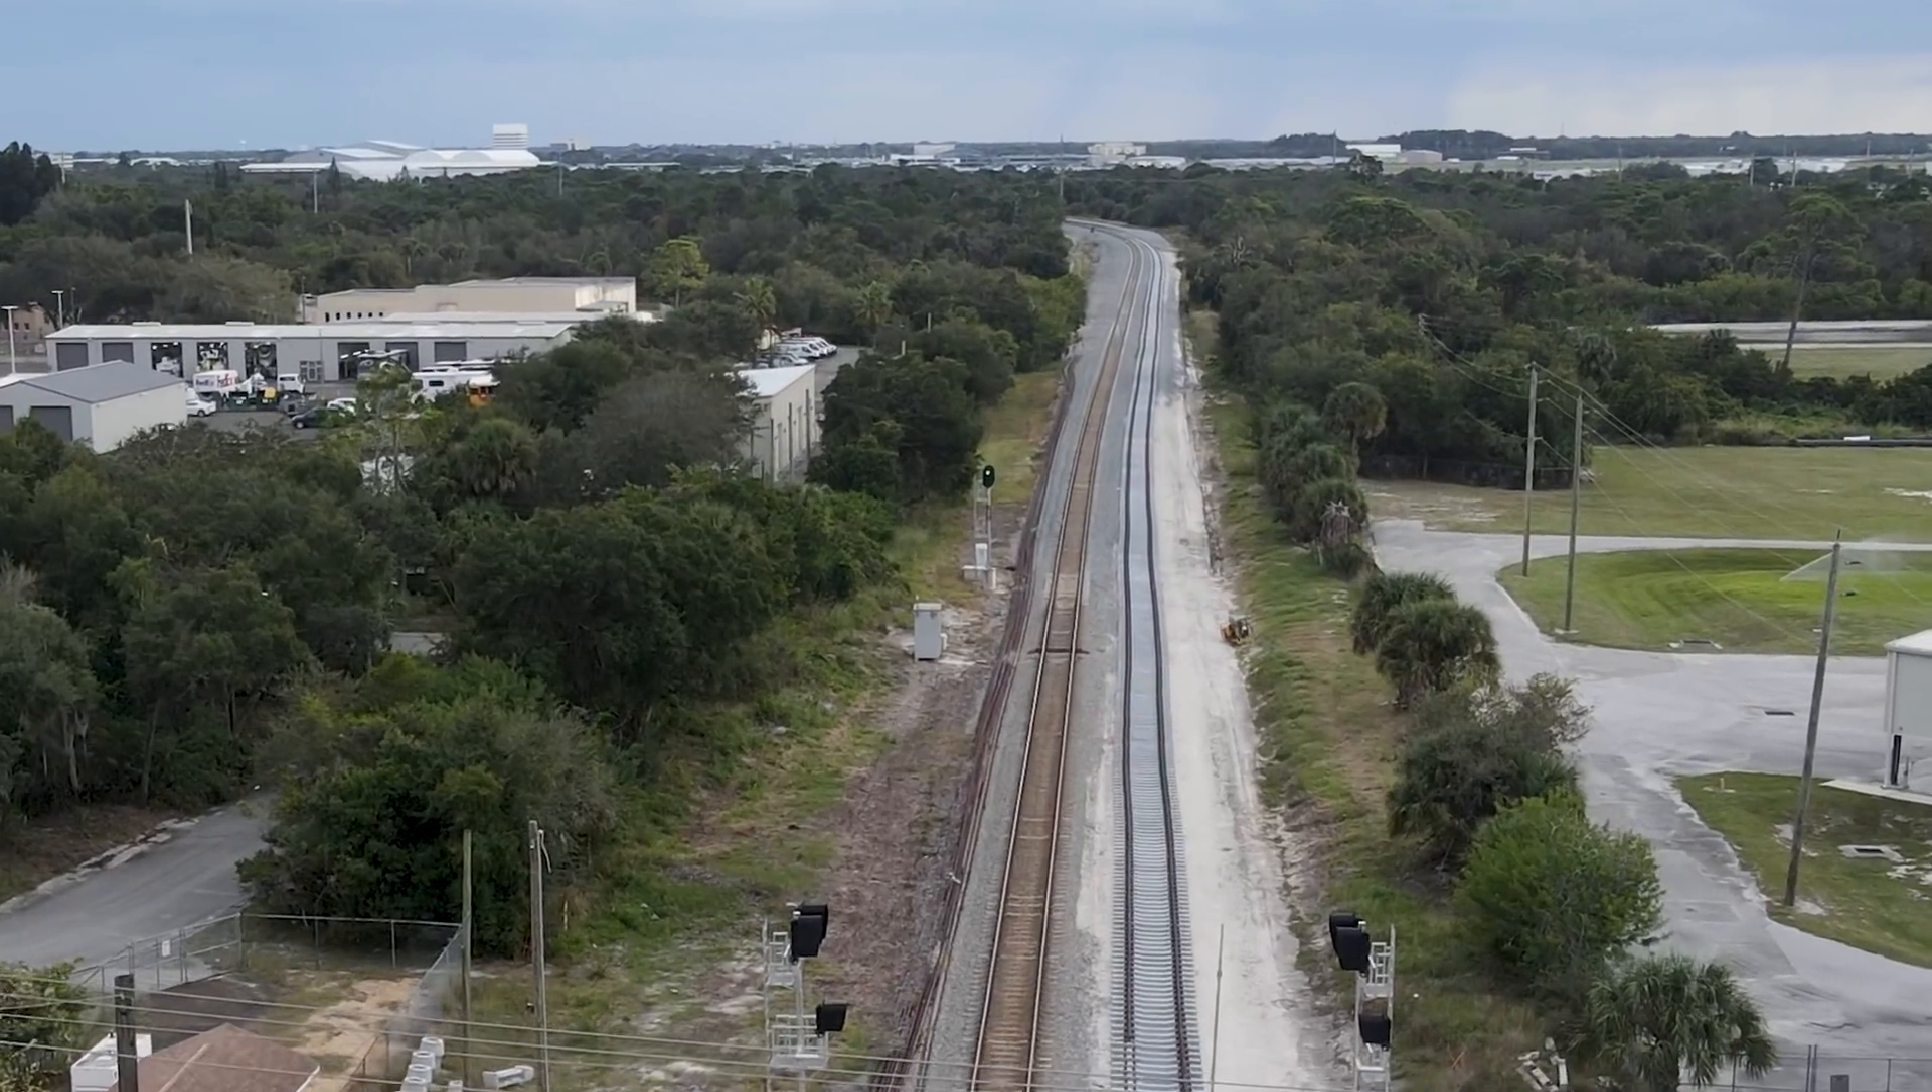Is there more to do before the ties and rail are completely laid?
No.